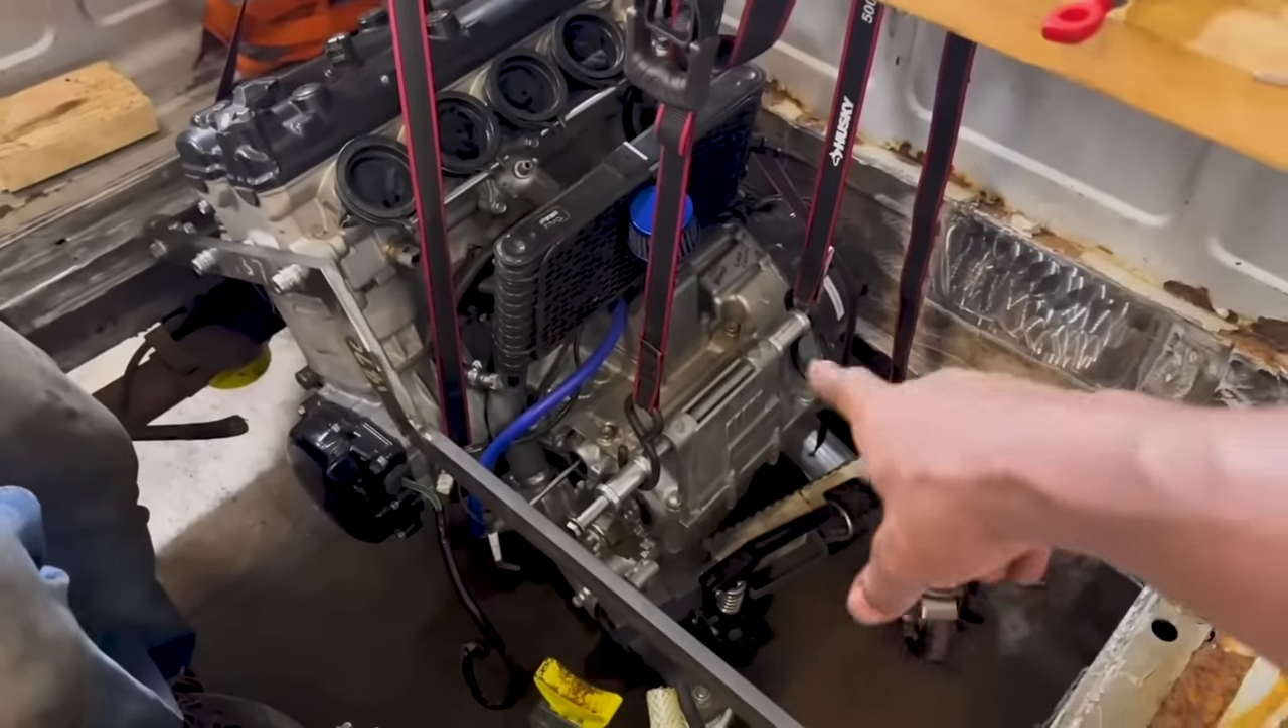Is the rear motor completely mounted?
No.